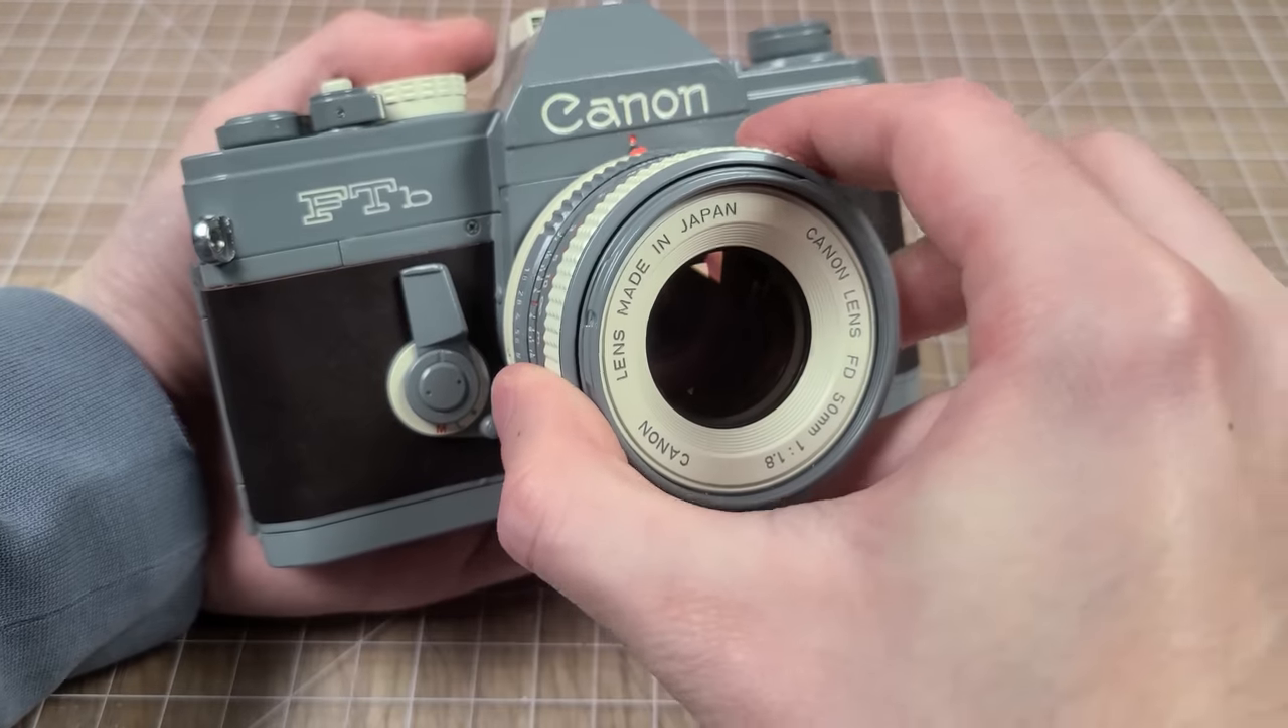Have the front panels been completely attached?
Yes.